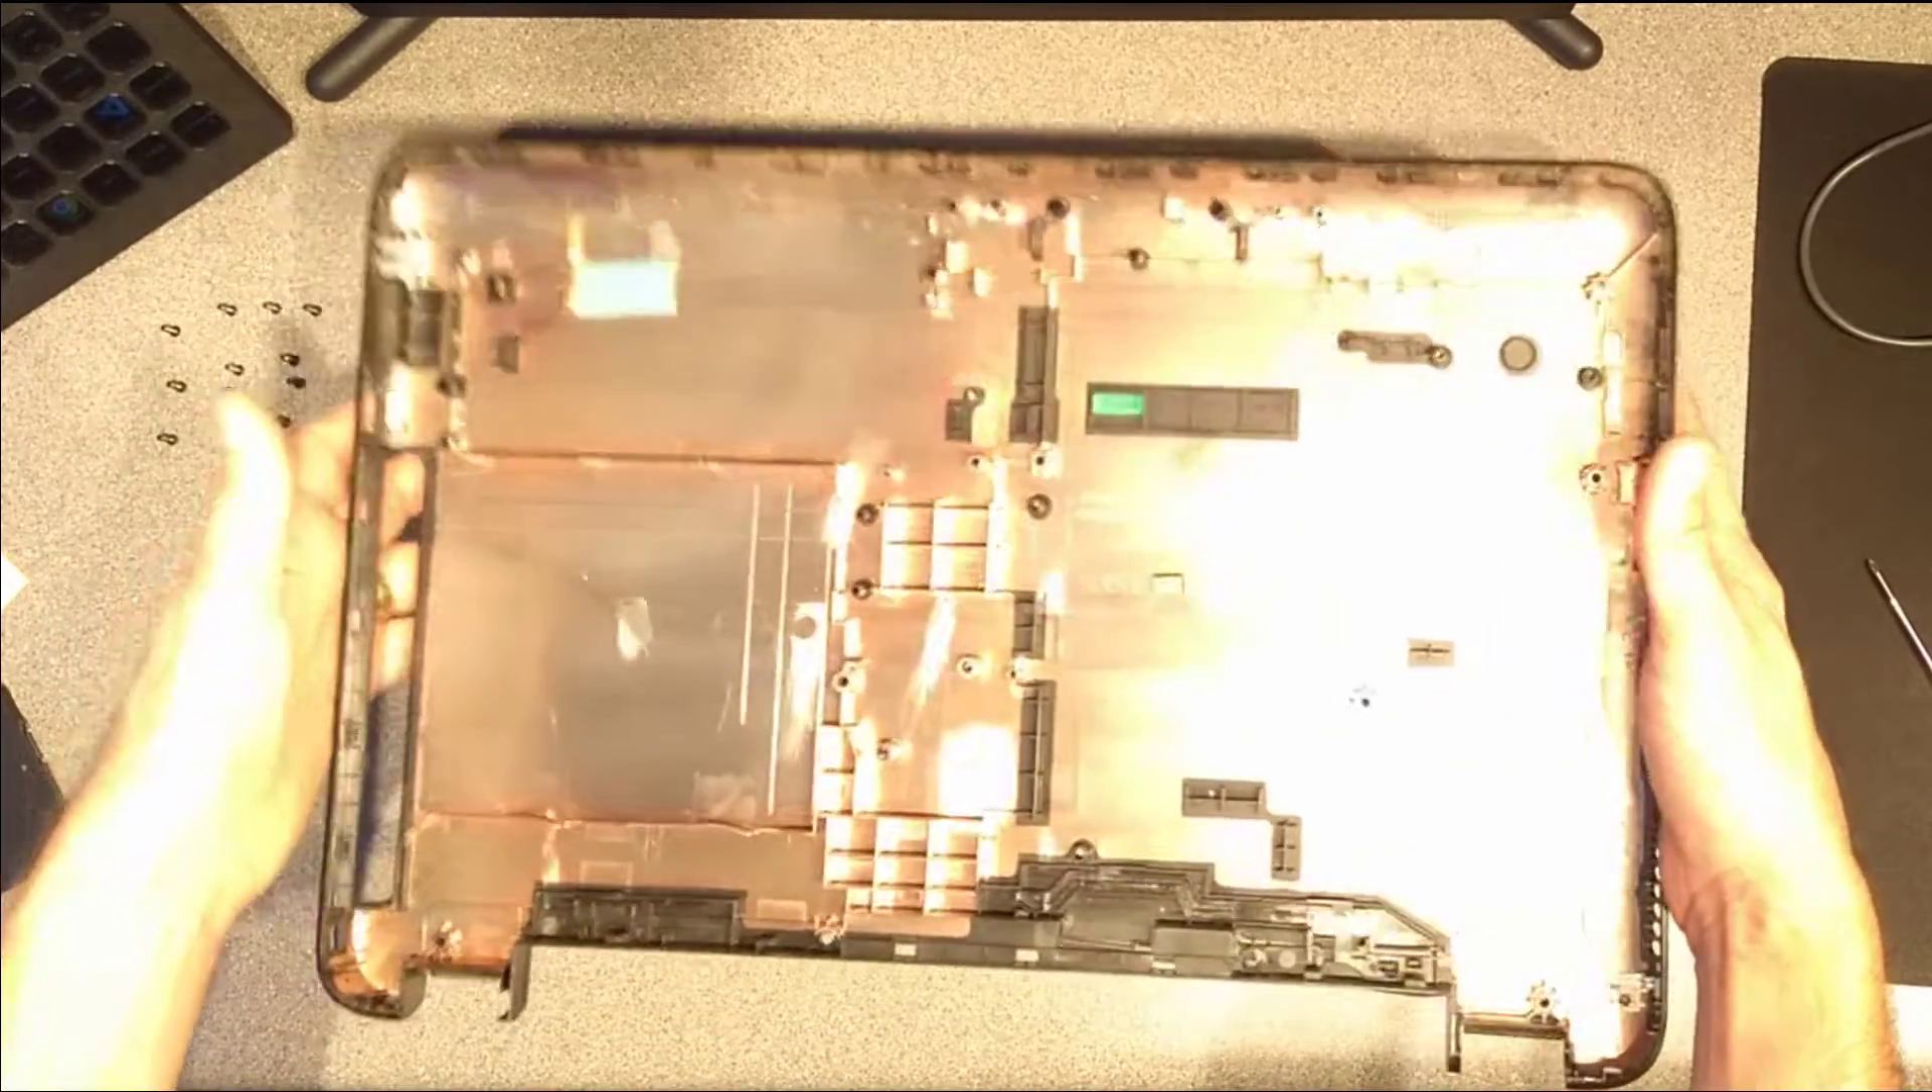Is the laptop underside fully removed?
Yes.